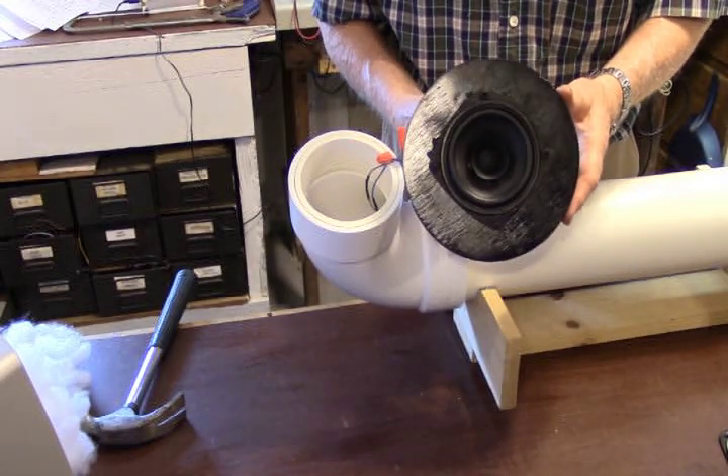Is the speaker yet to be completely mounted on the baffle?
No.